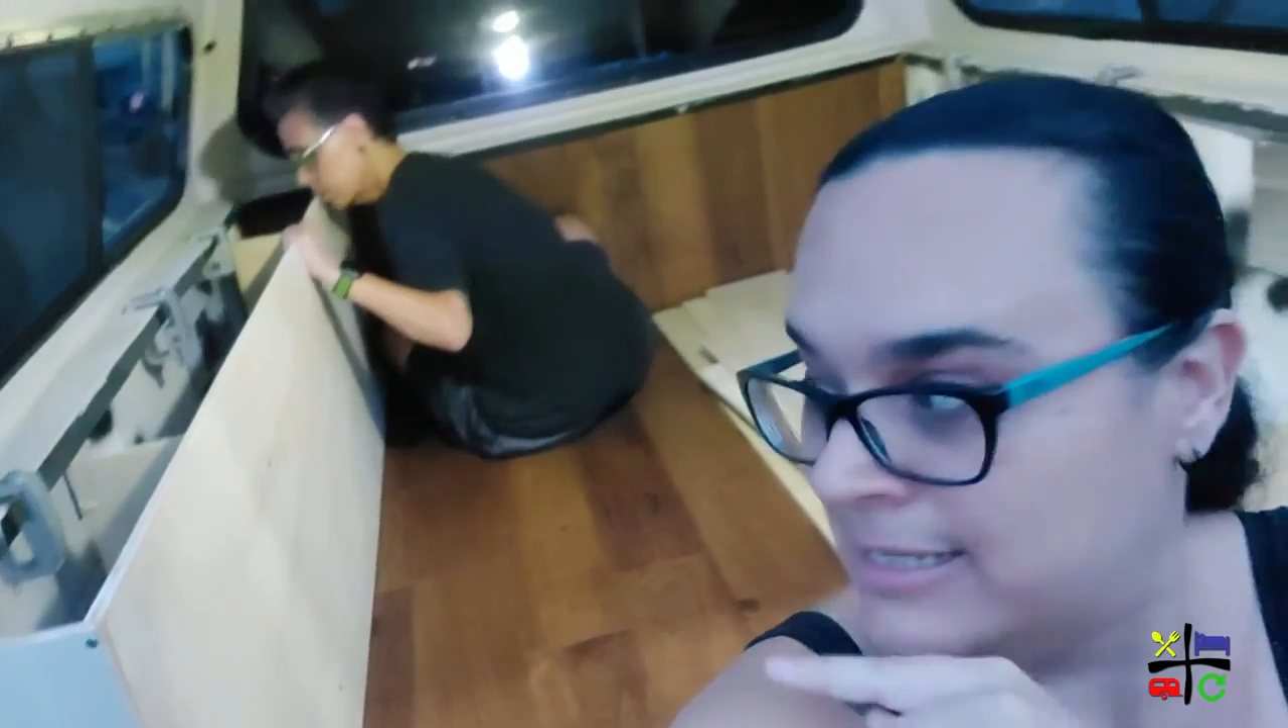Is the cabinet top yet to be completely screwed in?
Yes.